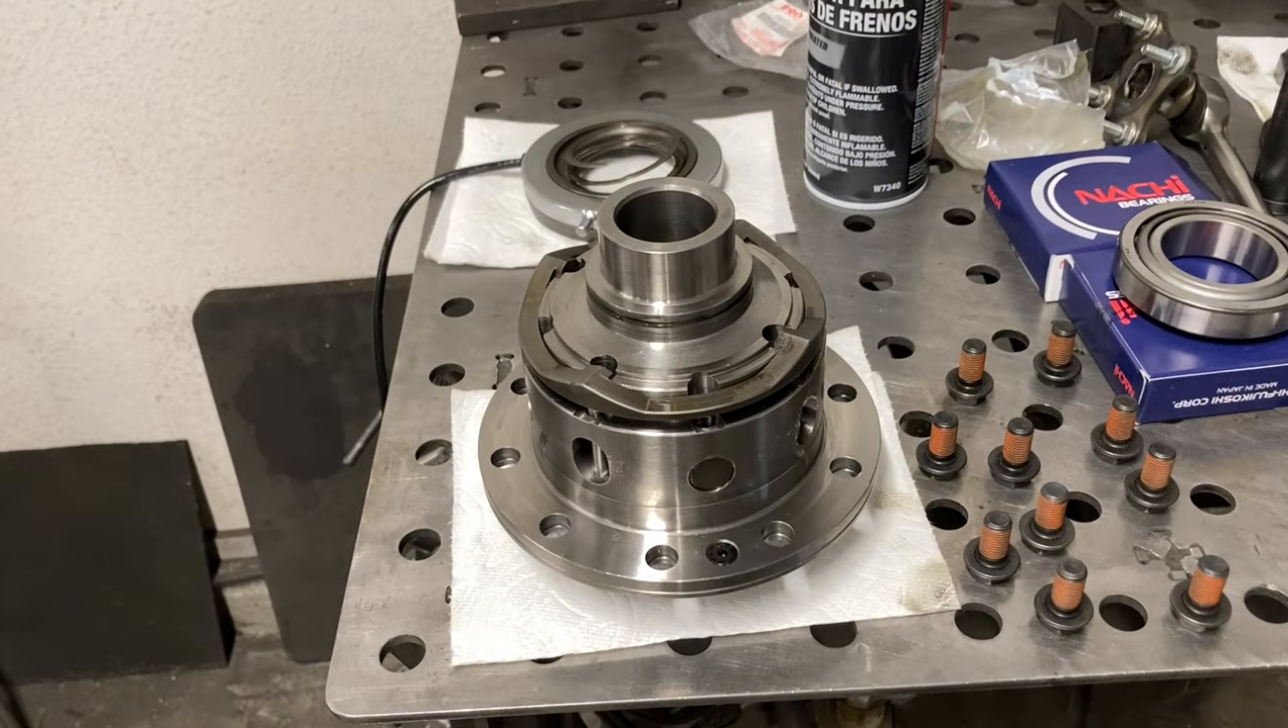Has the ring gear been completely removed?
Yes.